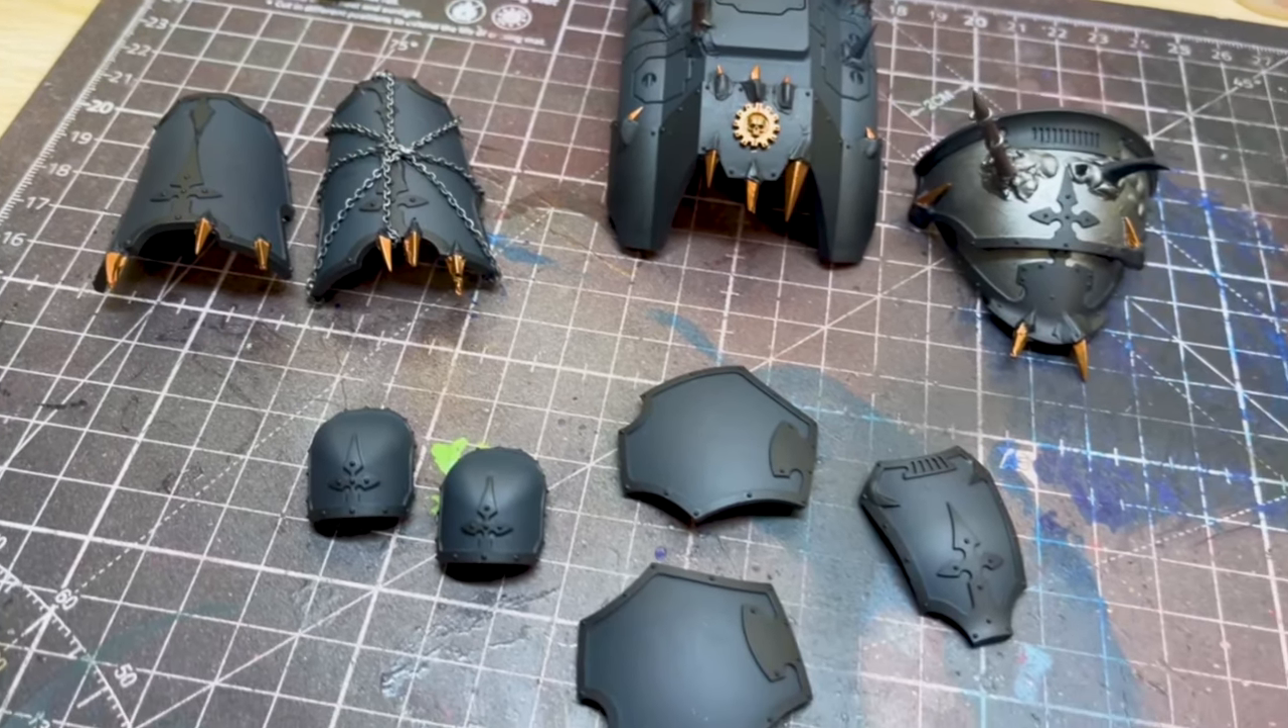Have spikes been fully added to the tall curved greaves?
Yes.